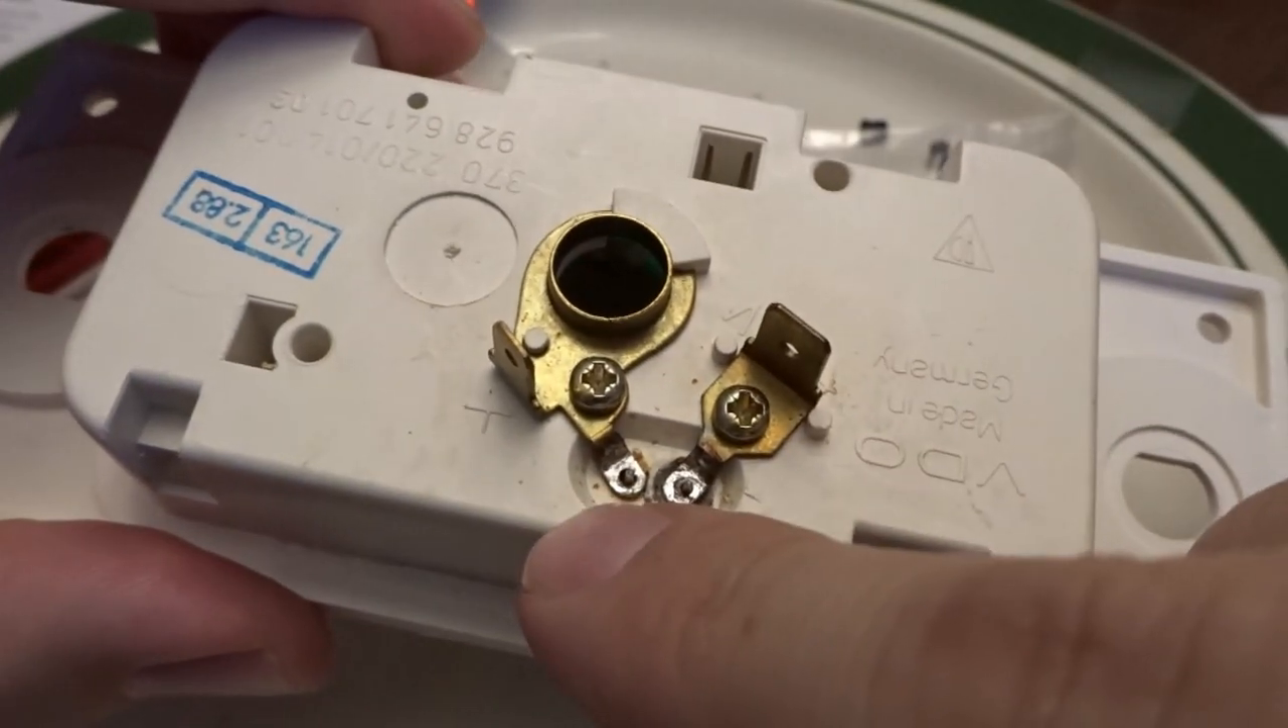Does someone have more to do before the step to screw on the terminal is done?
No.